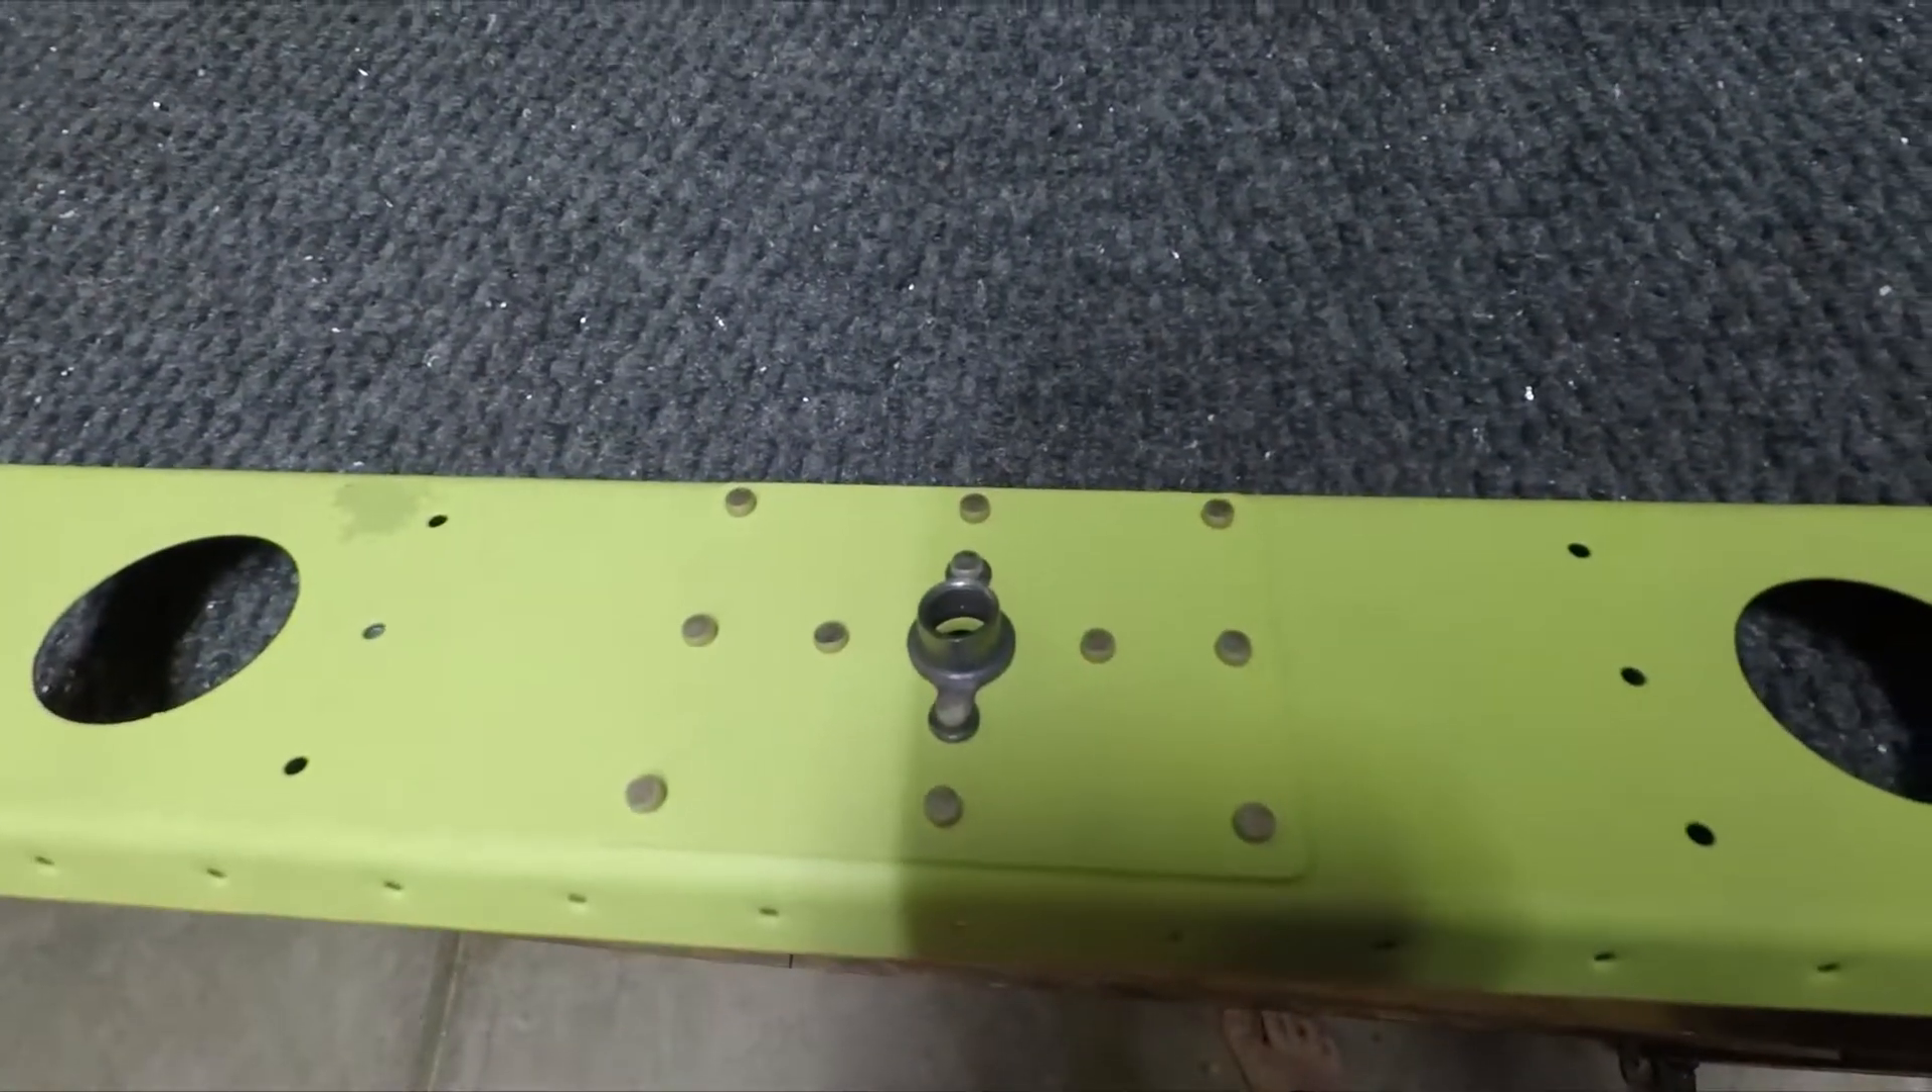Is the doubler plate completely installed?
Yes.